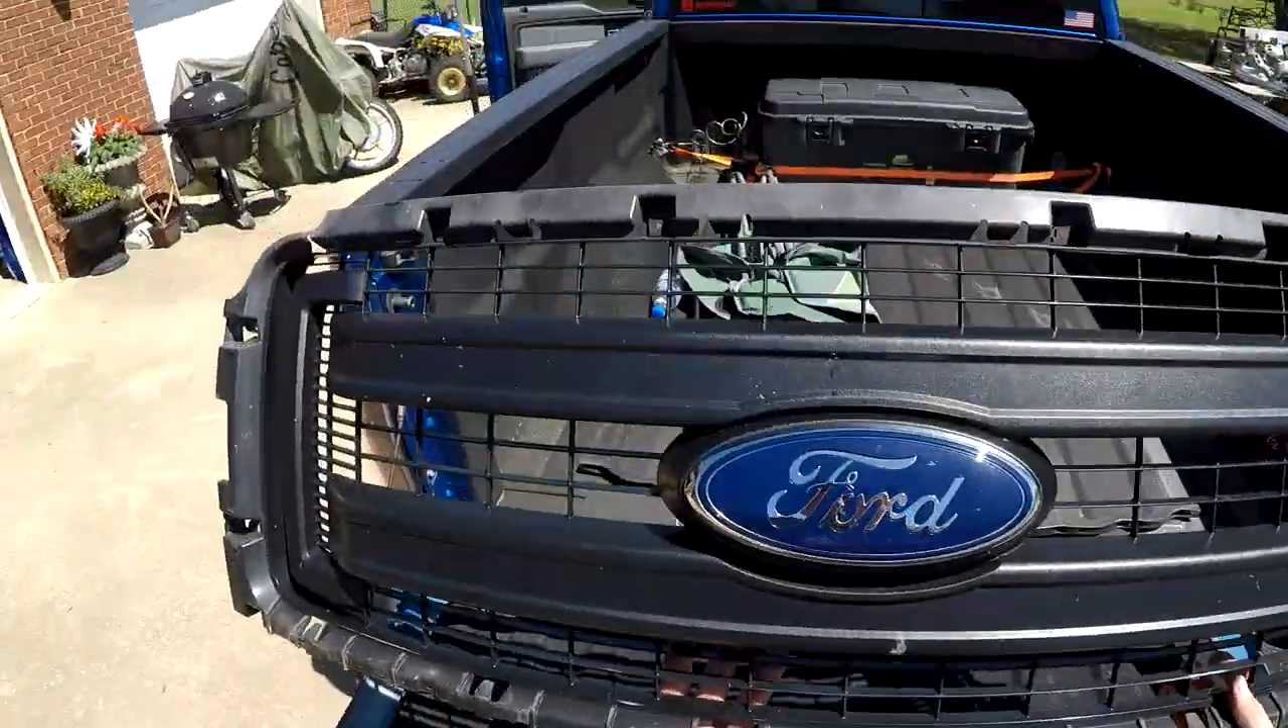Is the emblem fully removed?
No.